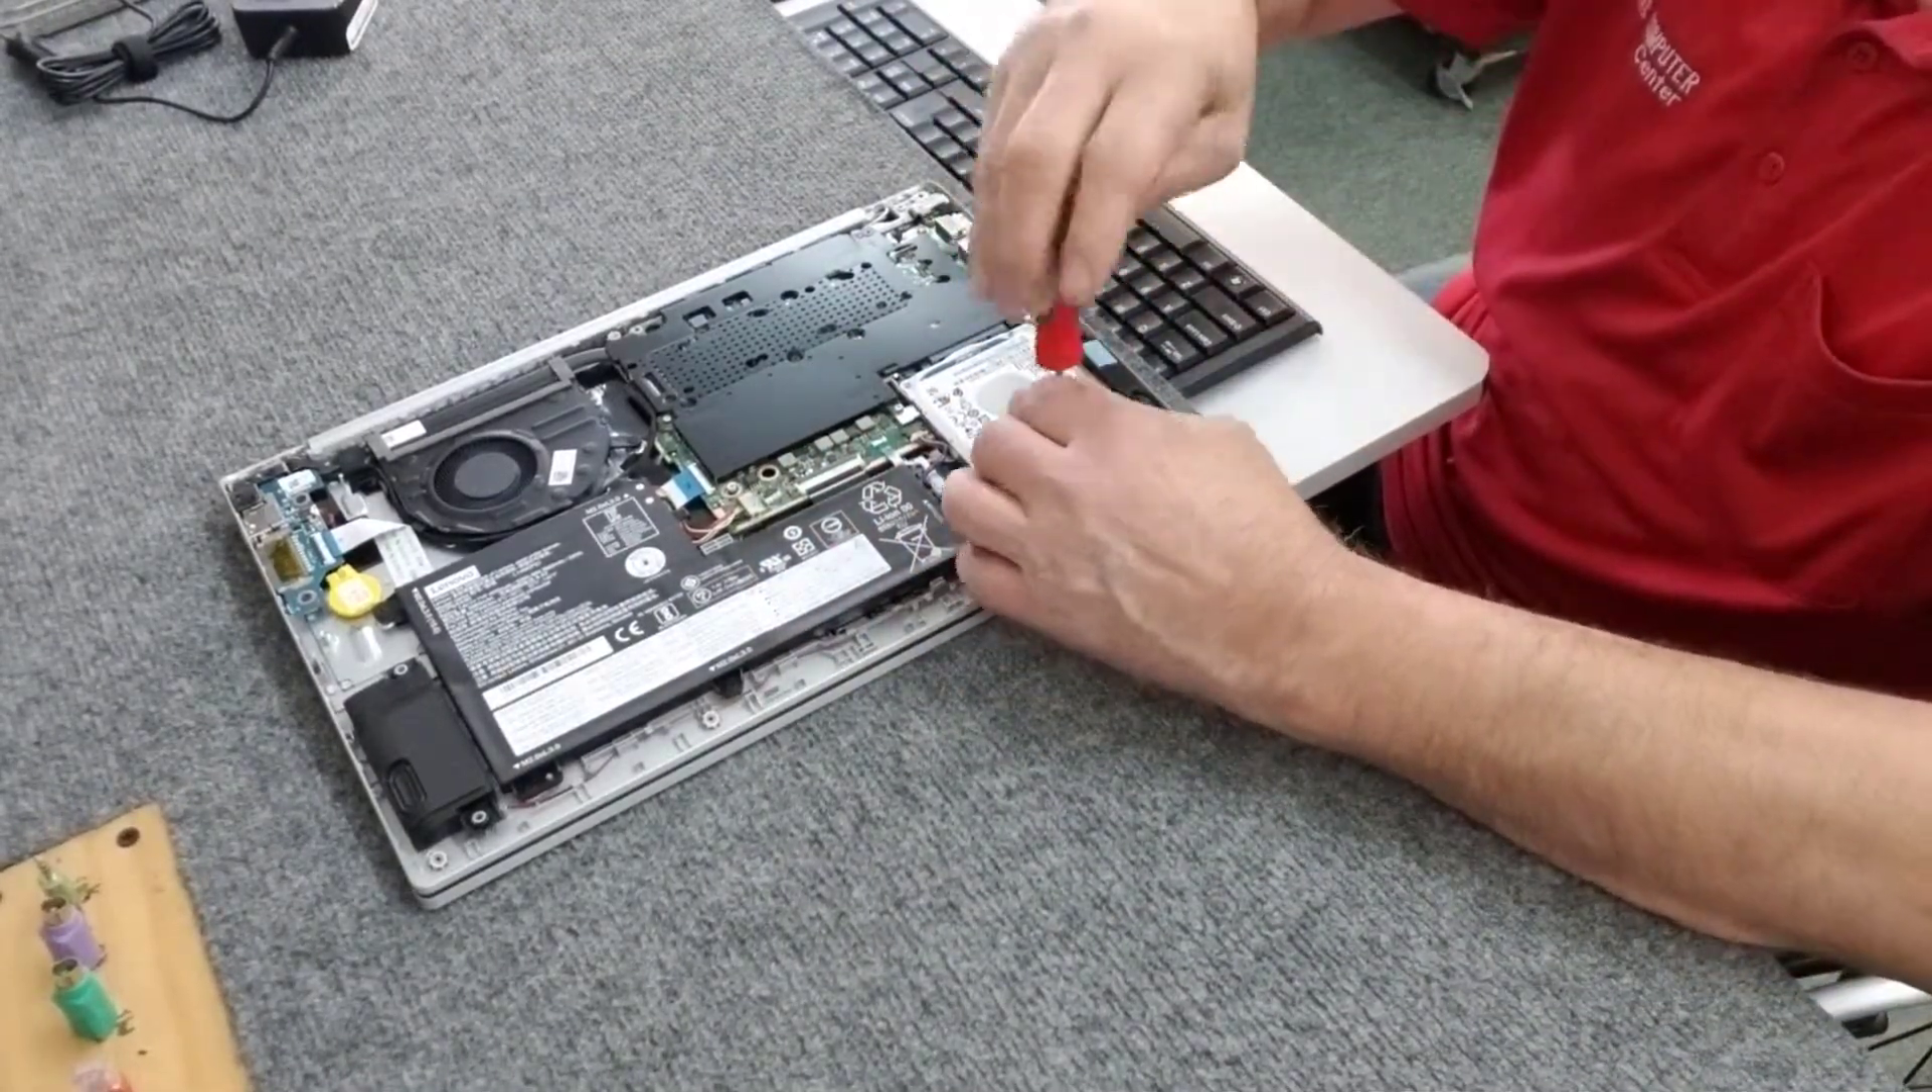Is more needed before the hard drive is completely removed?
Yes.